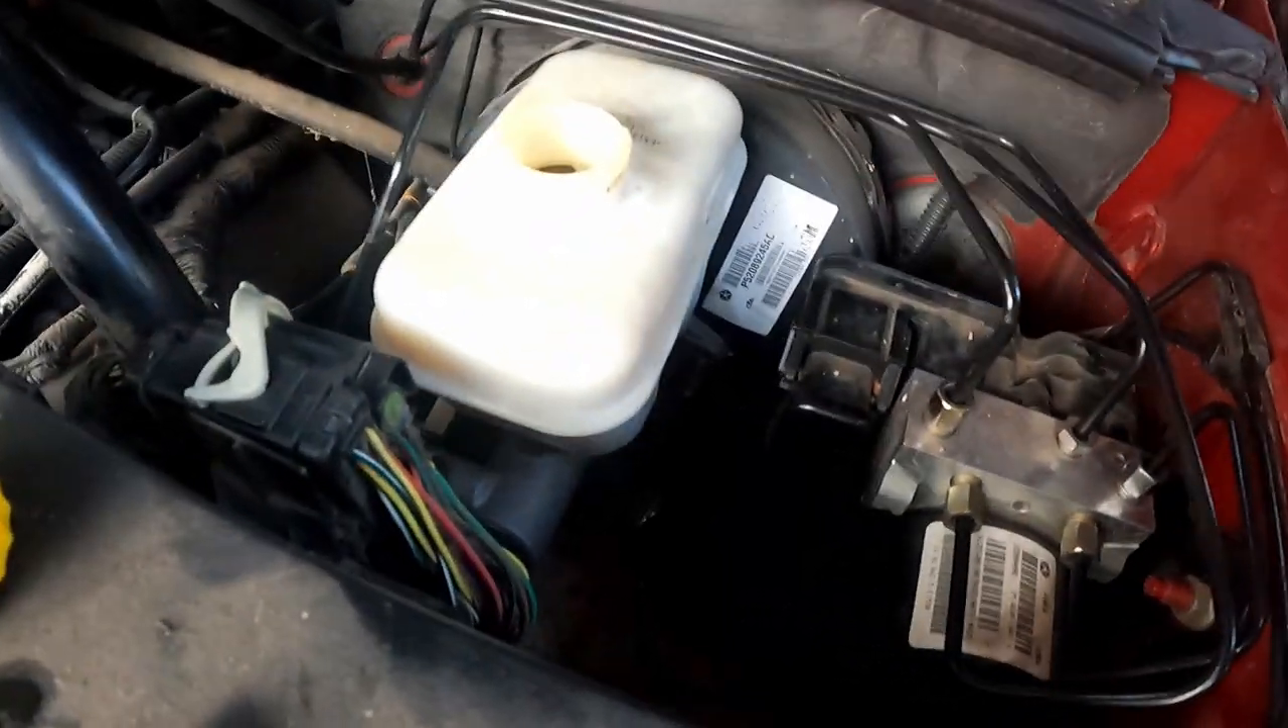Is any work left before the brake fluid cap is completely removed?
No.